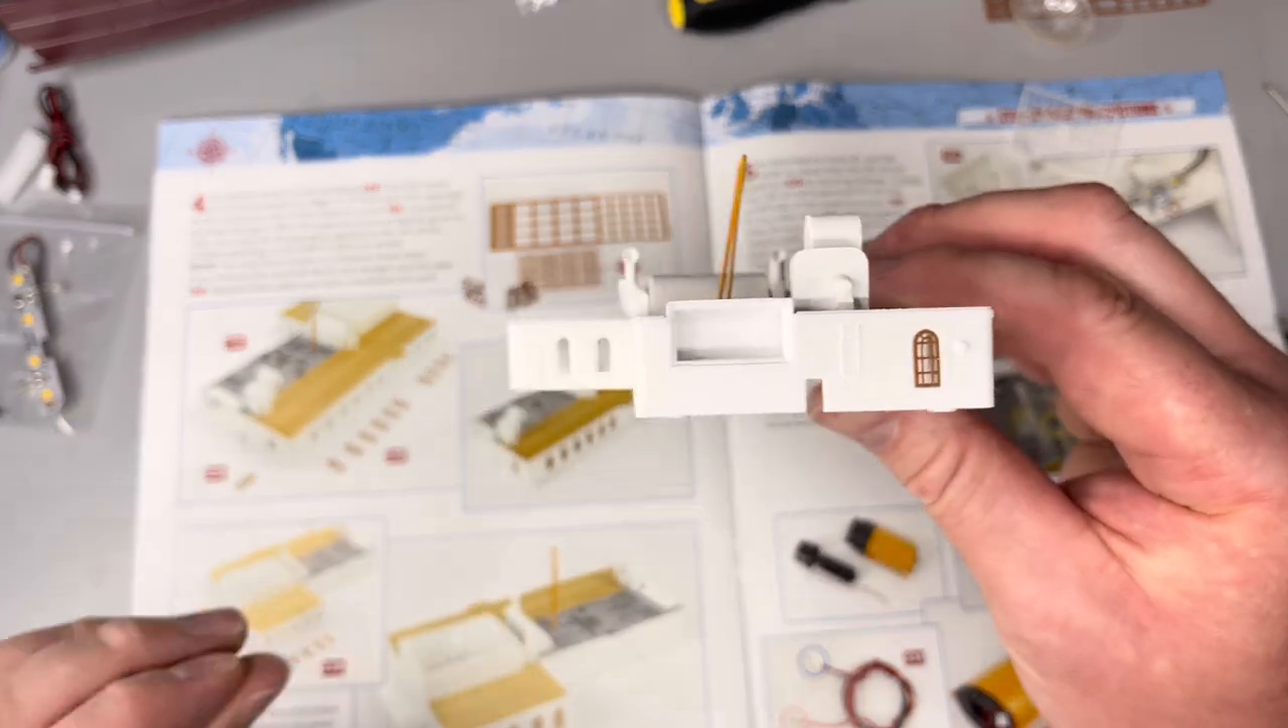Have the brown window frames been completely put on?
No.